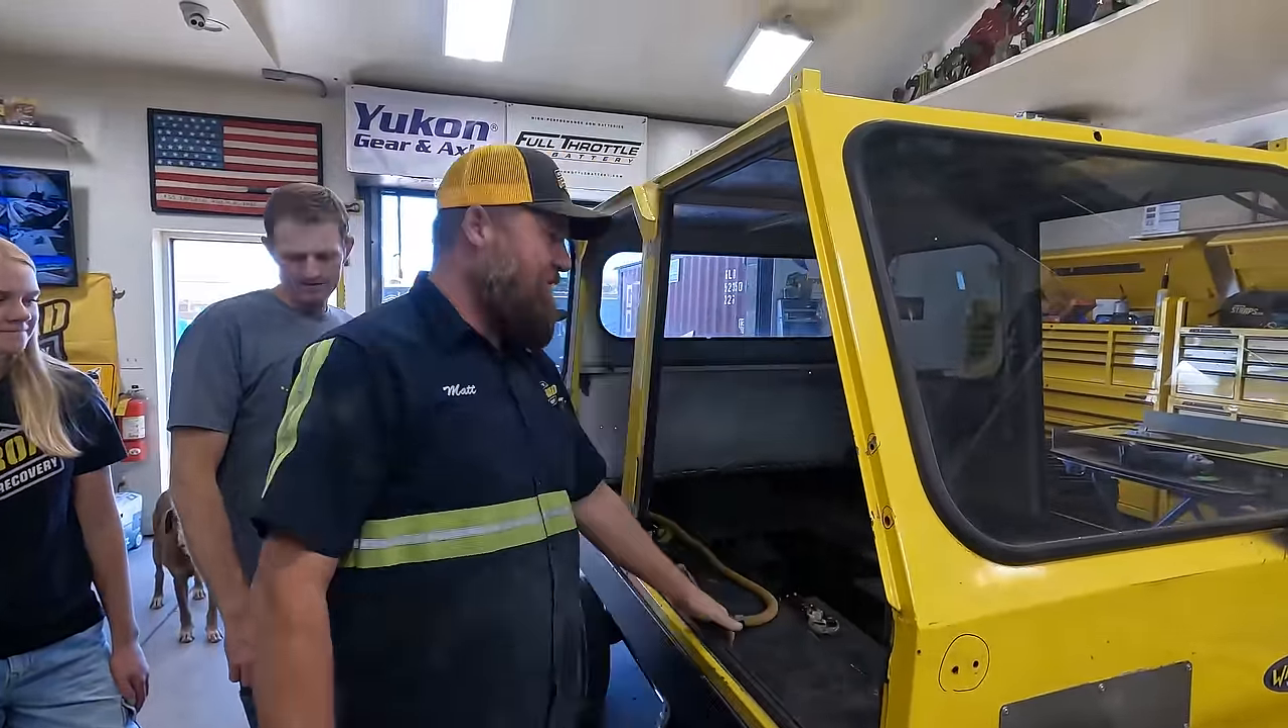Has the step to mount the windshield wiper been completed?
No.